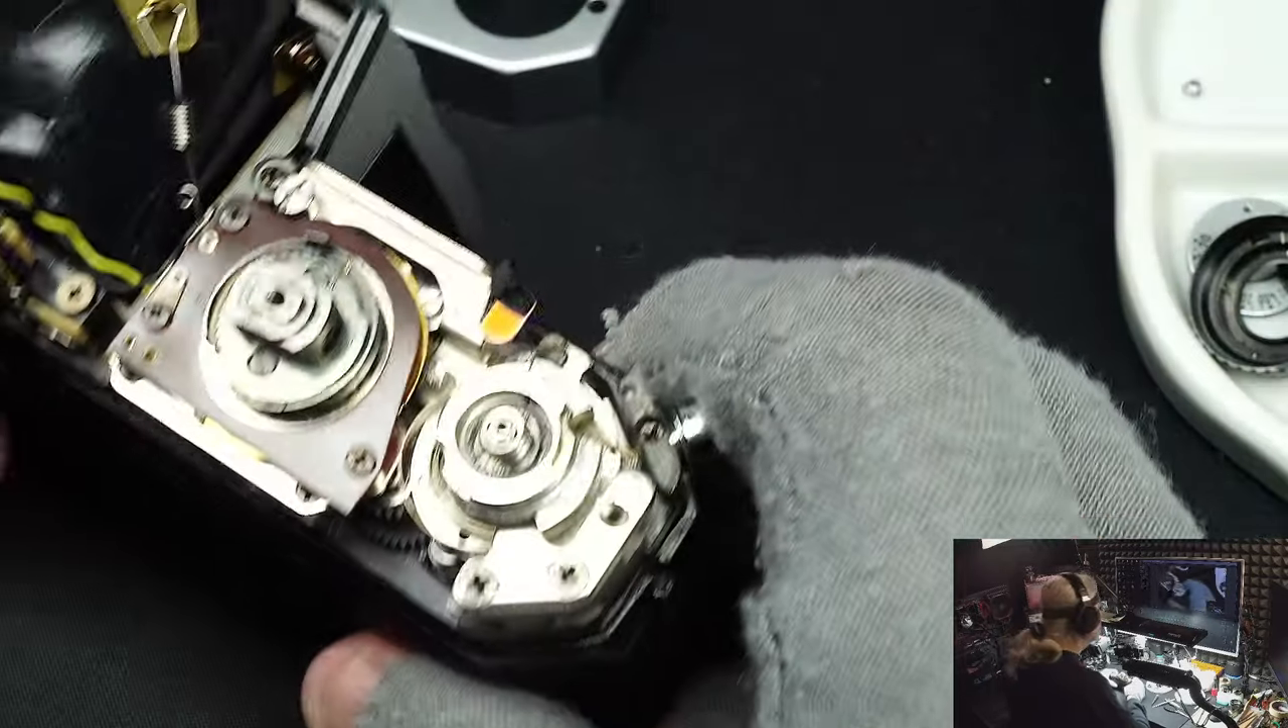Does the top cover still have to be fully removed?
No.